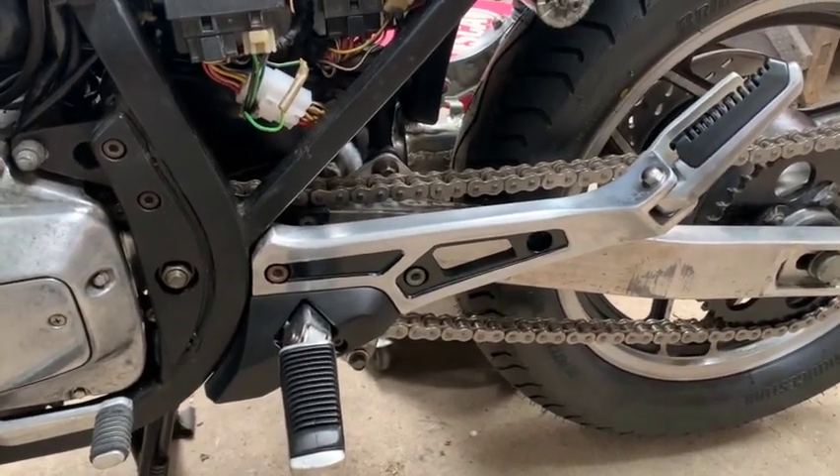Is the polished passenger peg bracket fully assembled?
Yes.